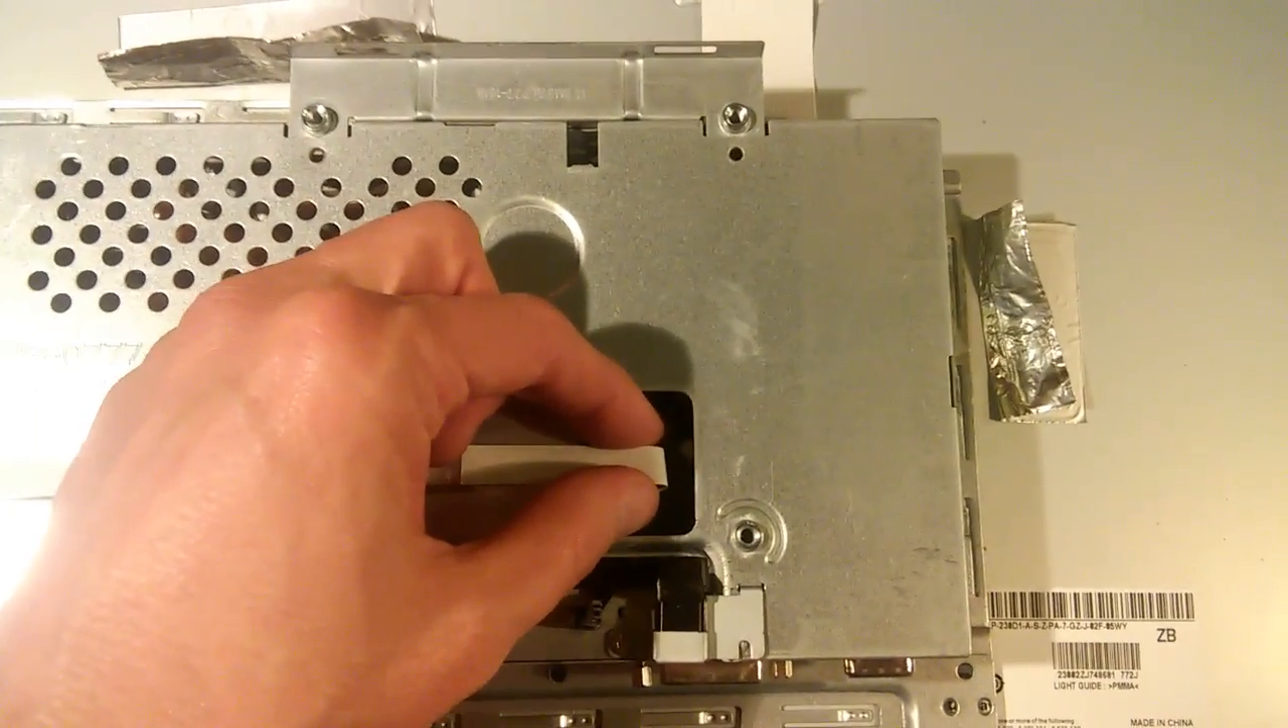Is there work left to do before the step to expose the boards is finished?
Yes.